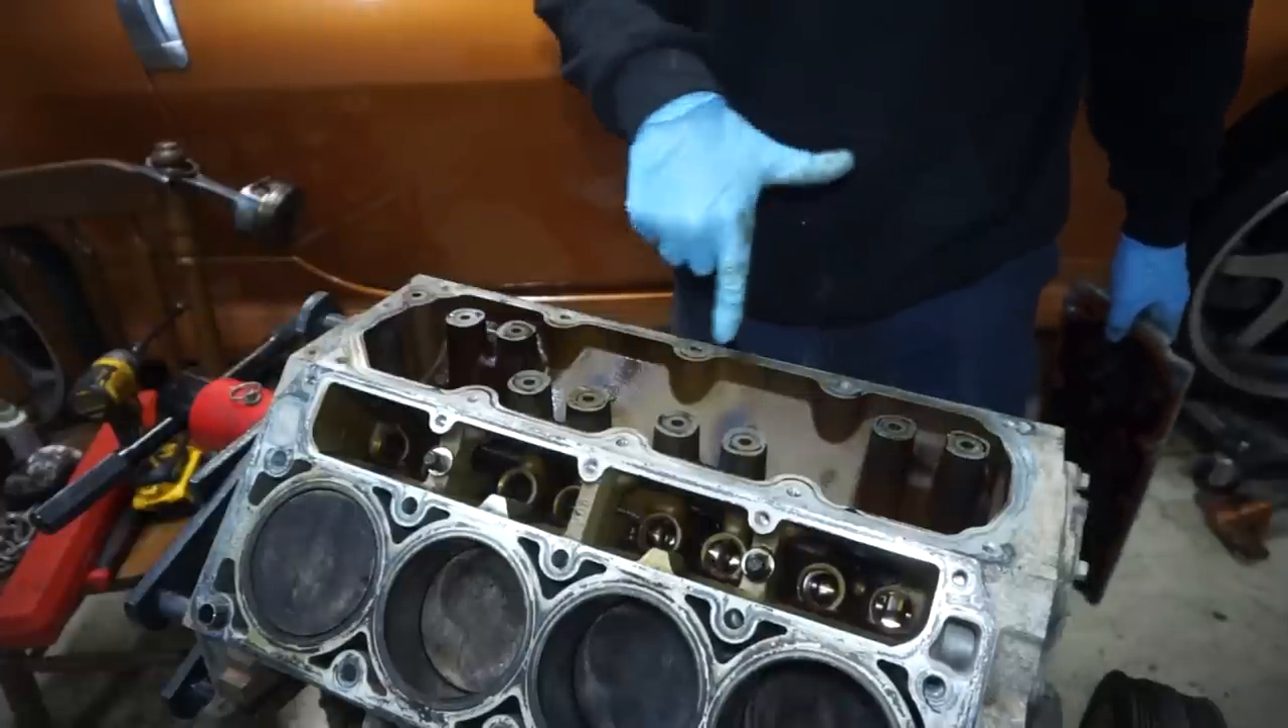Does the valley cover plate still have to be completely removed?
No.